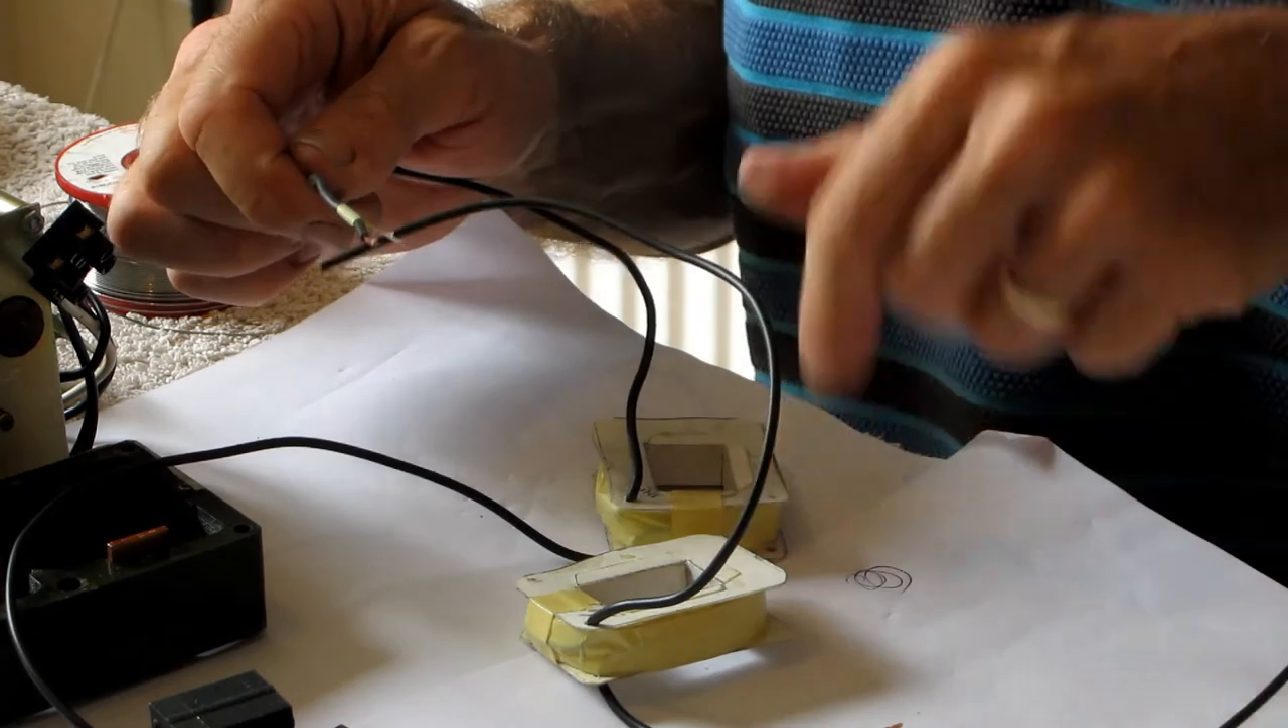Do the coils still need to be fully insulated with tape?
No.